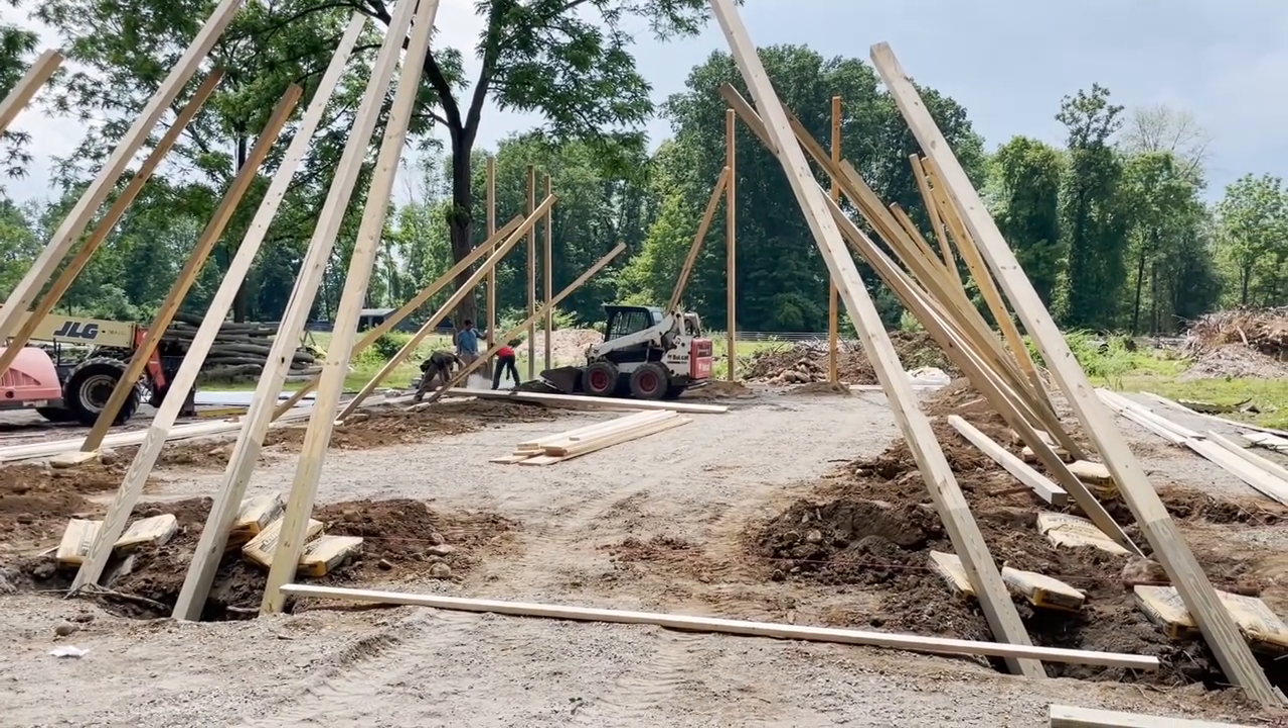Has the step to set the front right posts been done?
No.